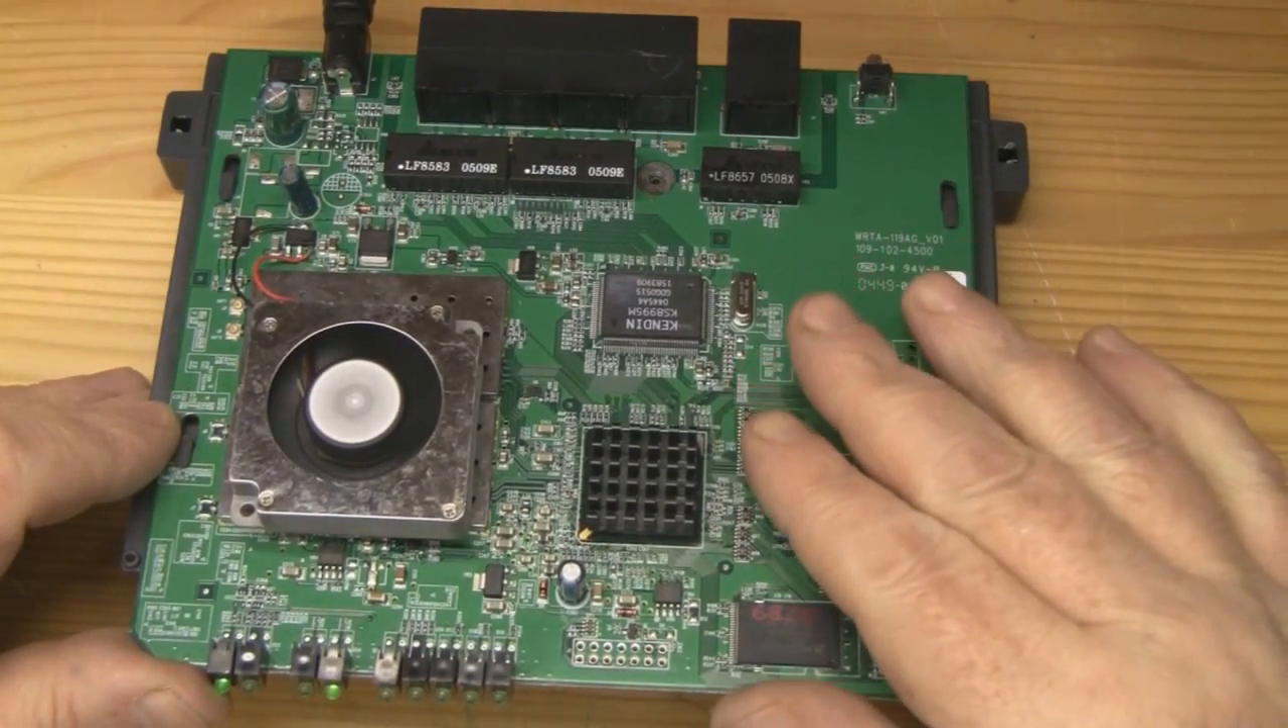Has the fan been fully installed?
Yes.